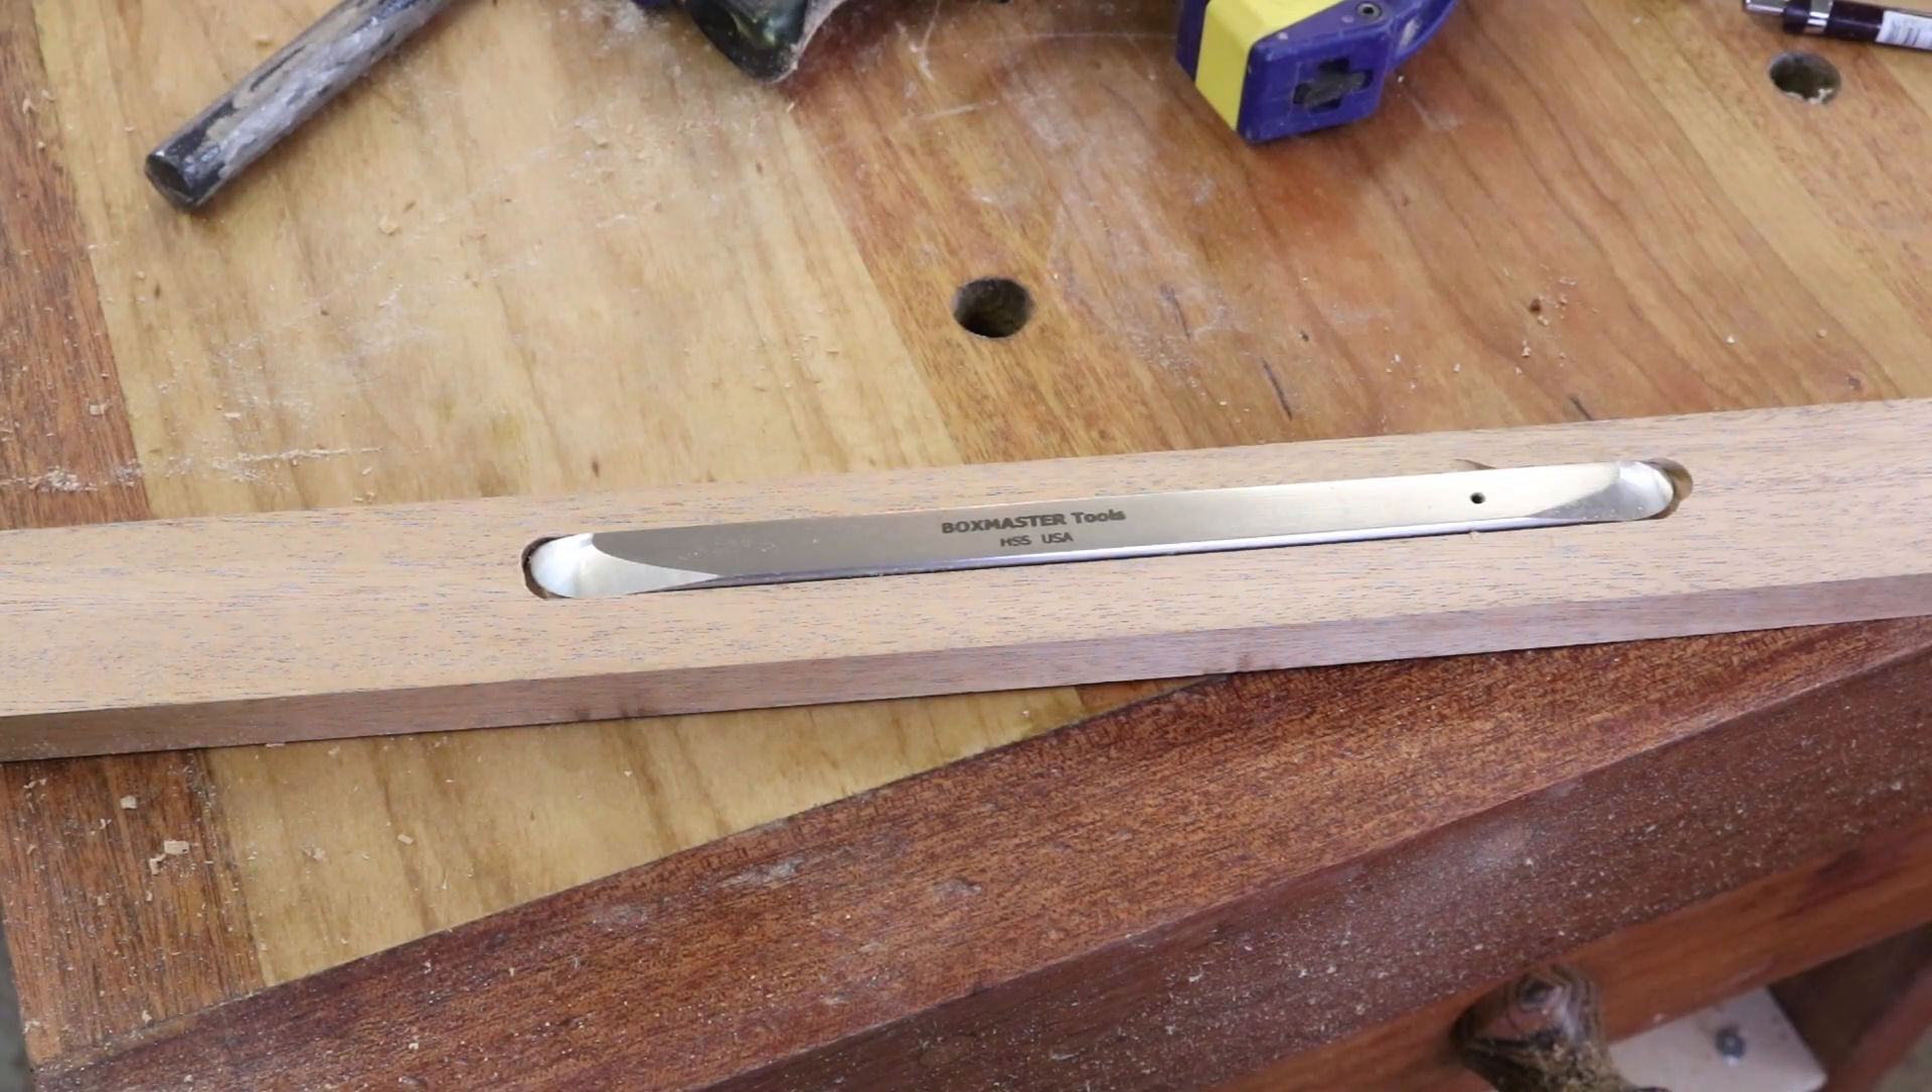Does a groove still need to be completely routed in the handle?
No.